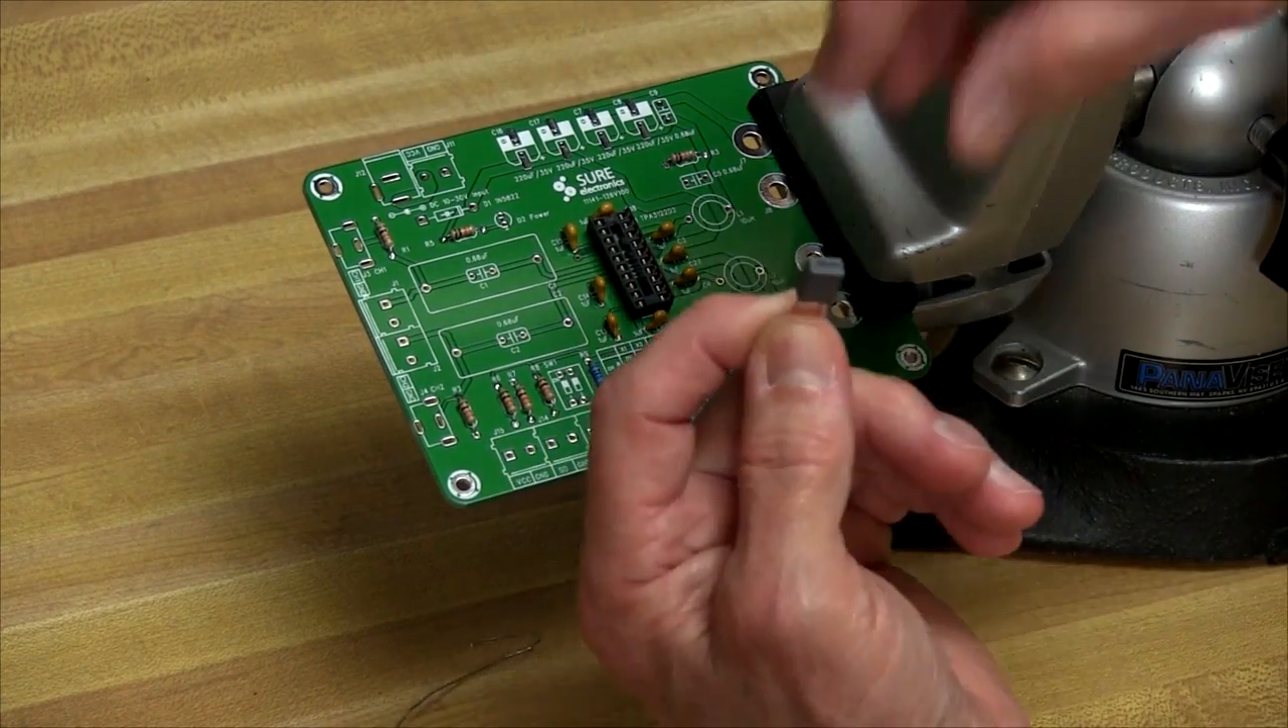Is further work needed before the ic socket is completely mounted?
No.